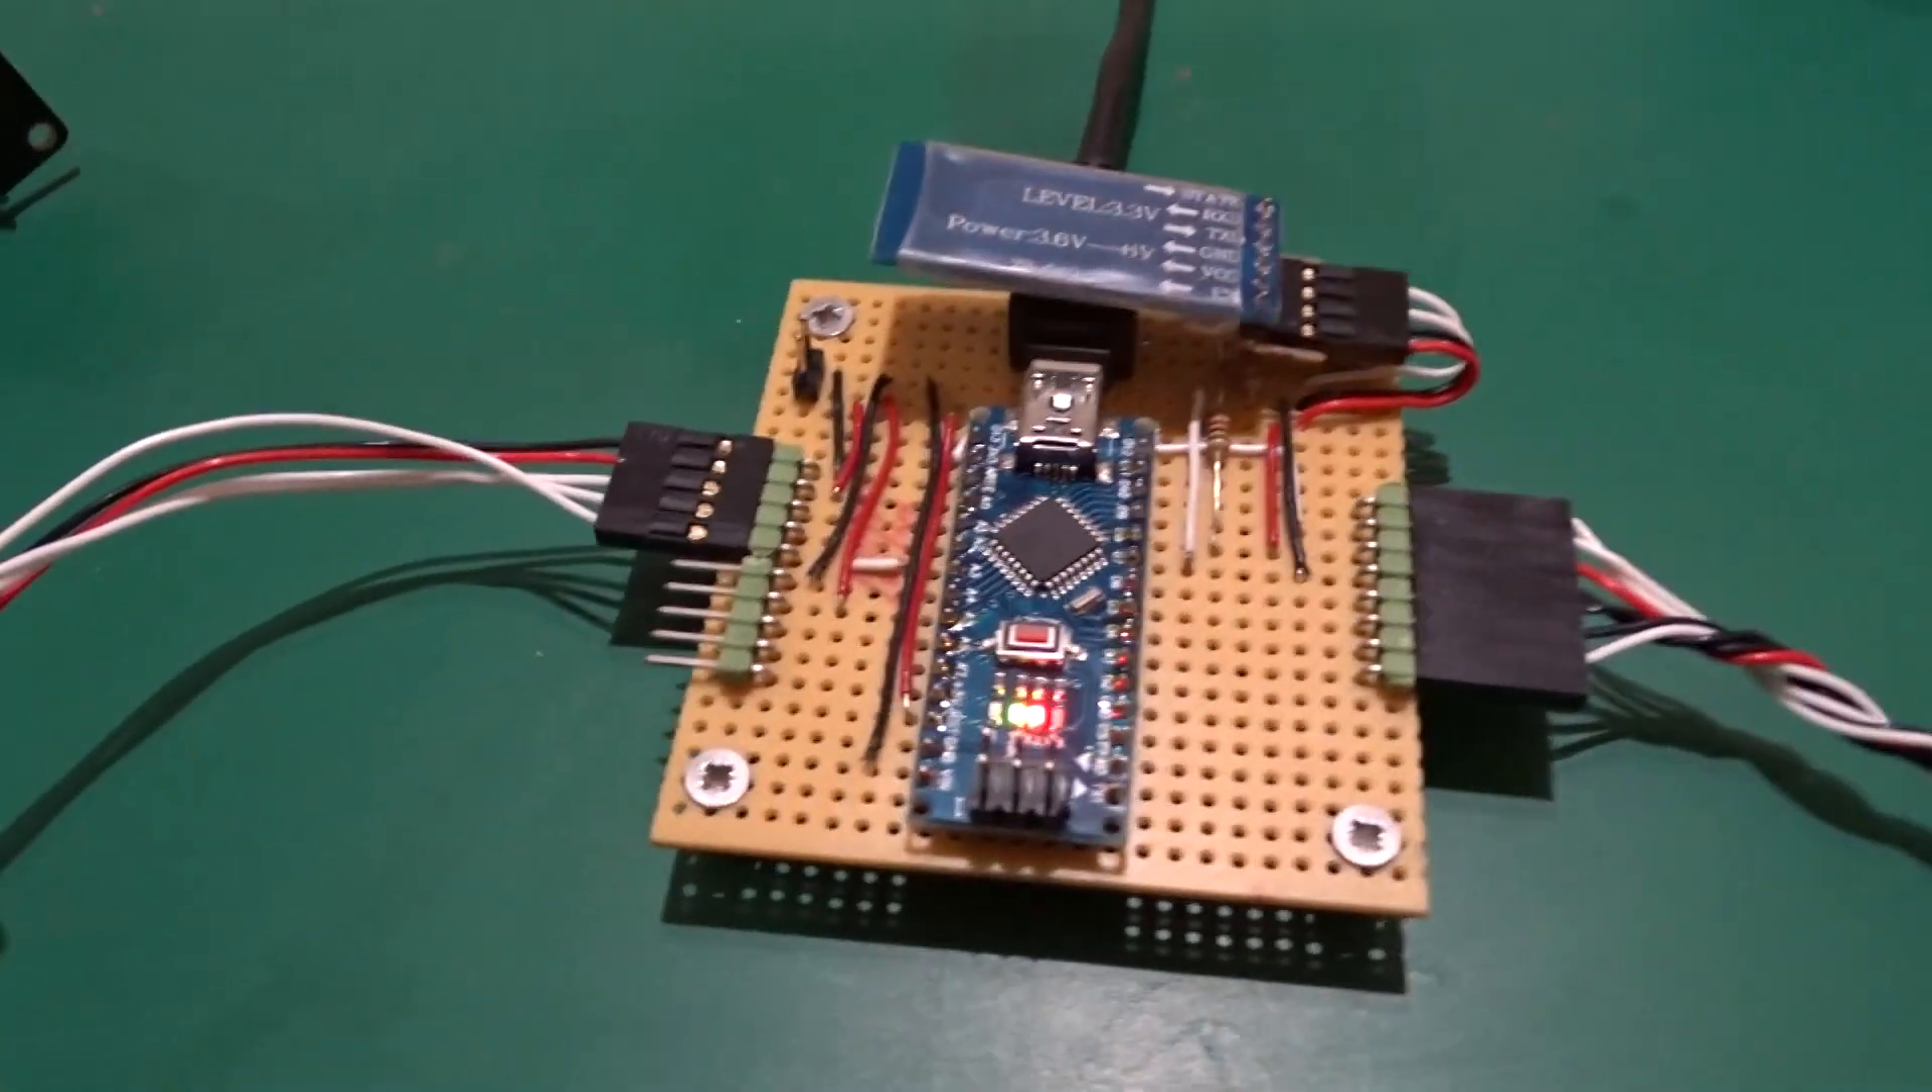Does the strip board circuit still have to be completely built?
No.